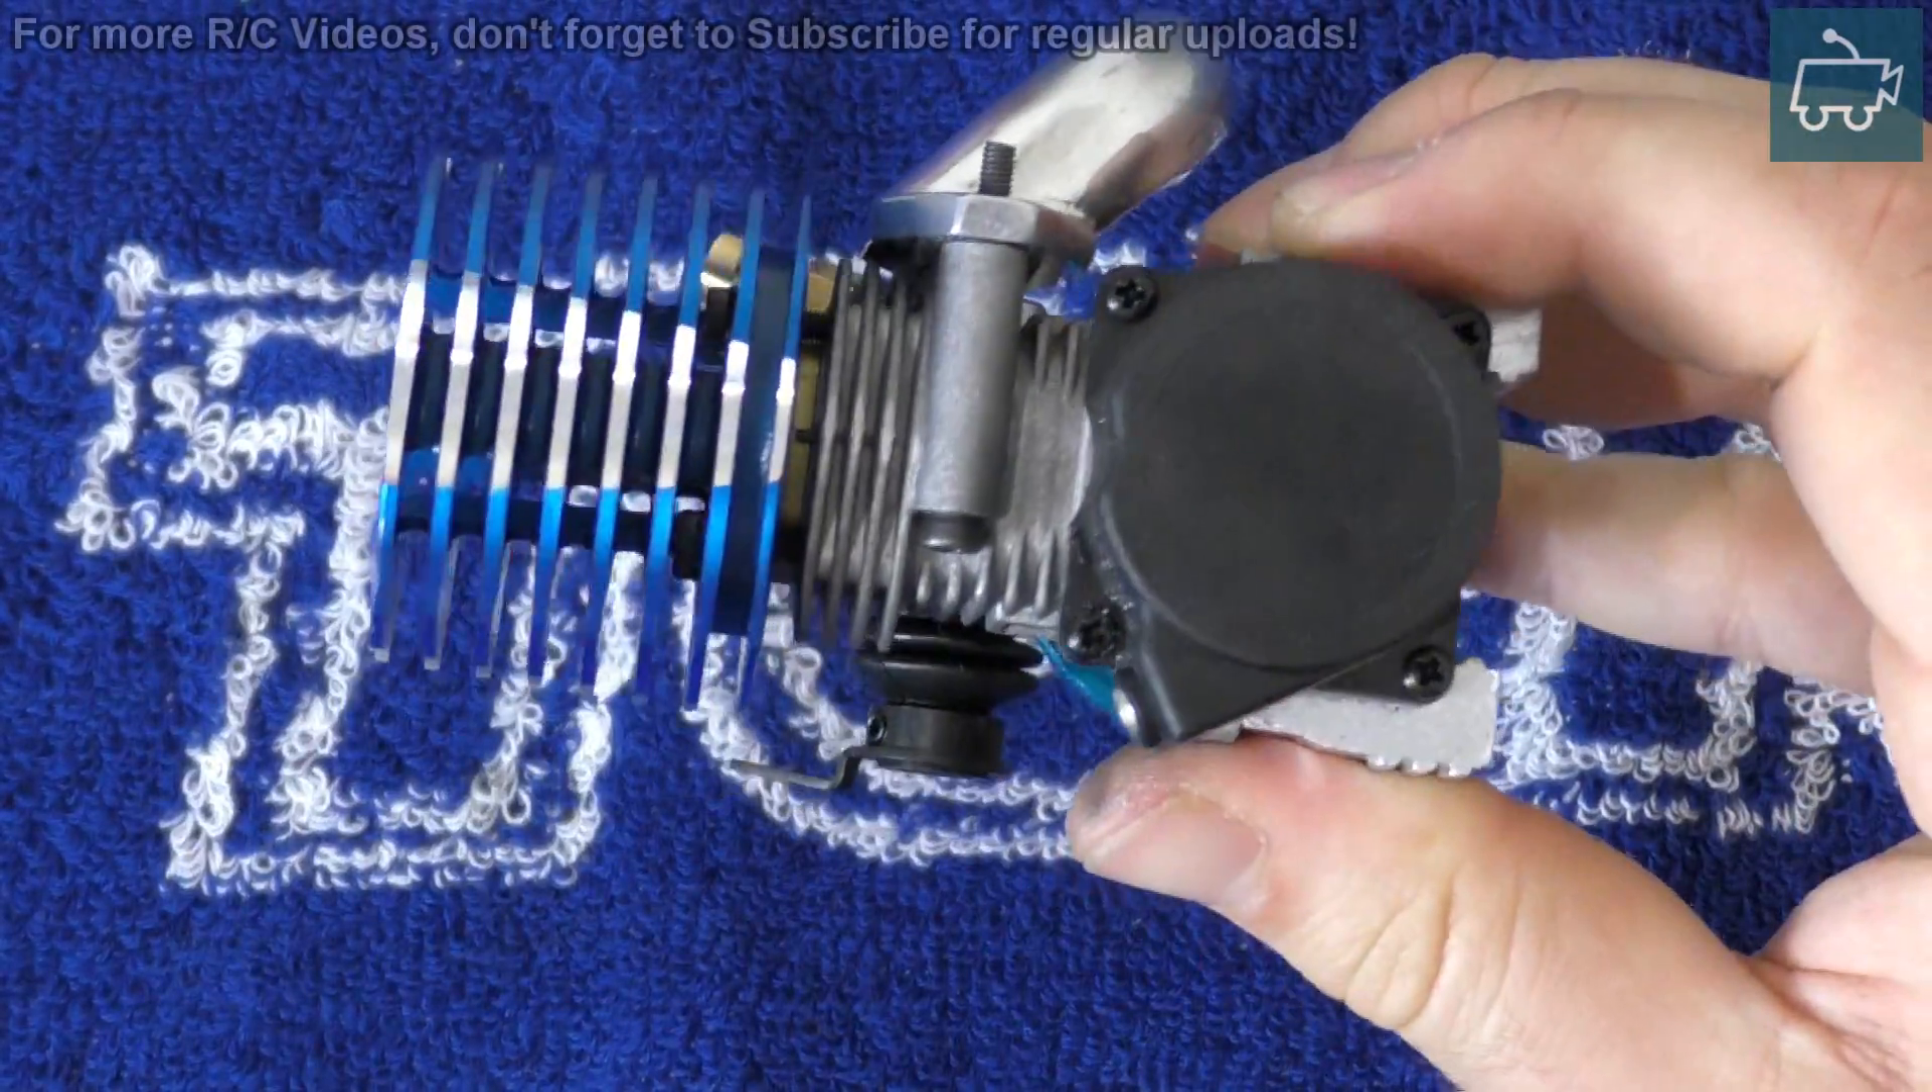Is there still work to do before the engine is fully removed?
No.